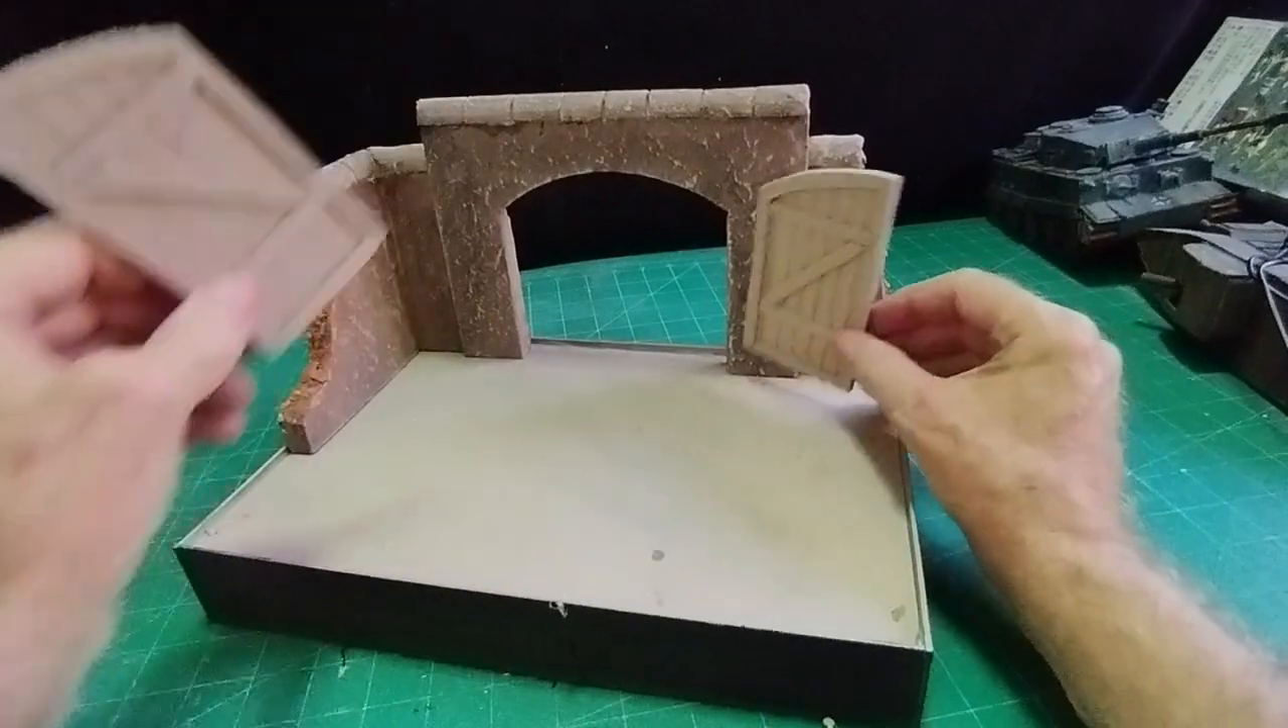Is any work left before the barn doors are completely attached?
Yes.